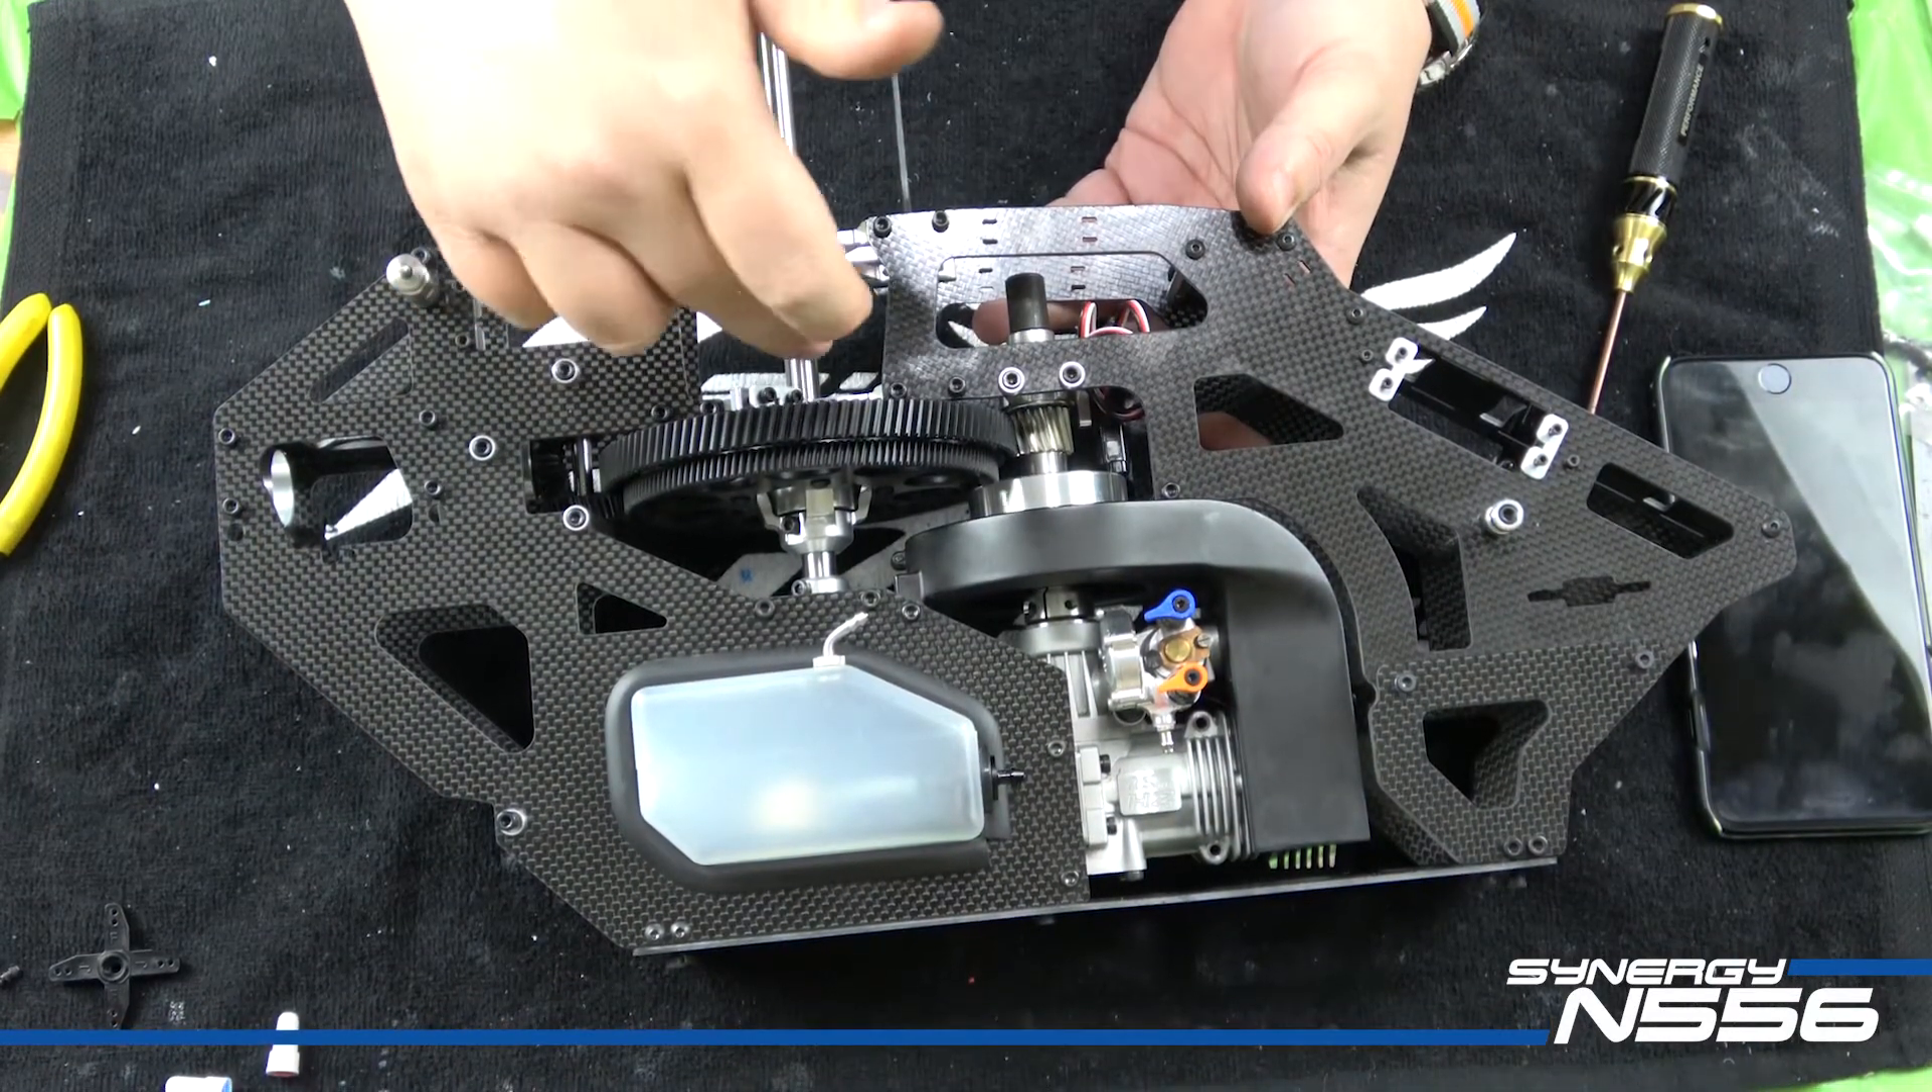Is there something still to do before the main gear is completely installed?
No.